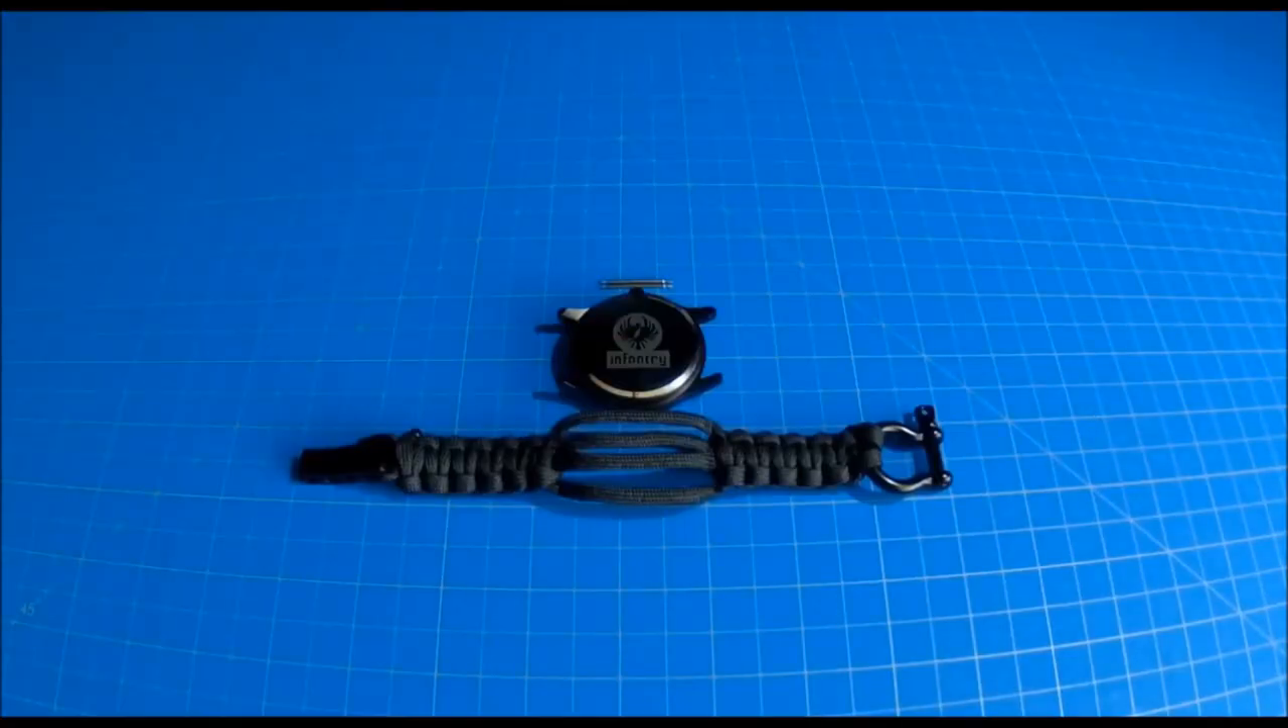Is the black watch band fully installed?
No.